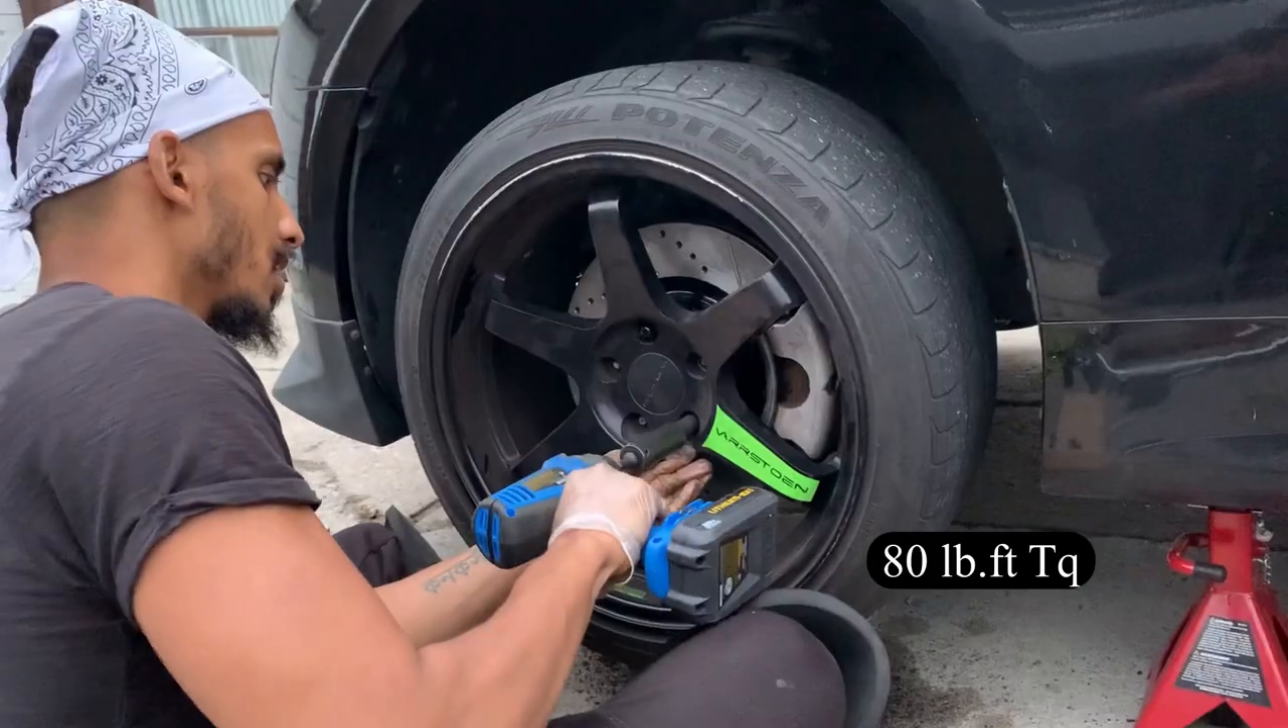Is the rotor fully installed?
Yes.